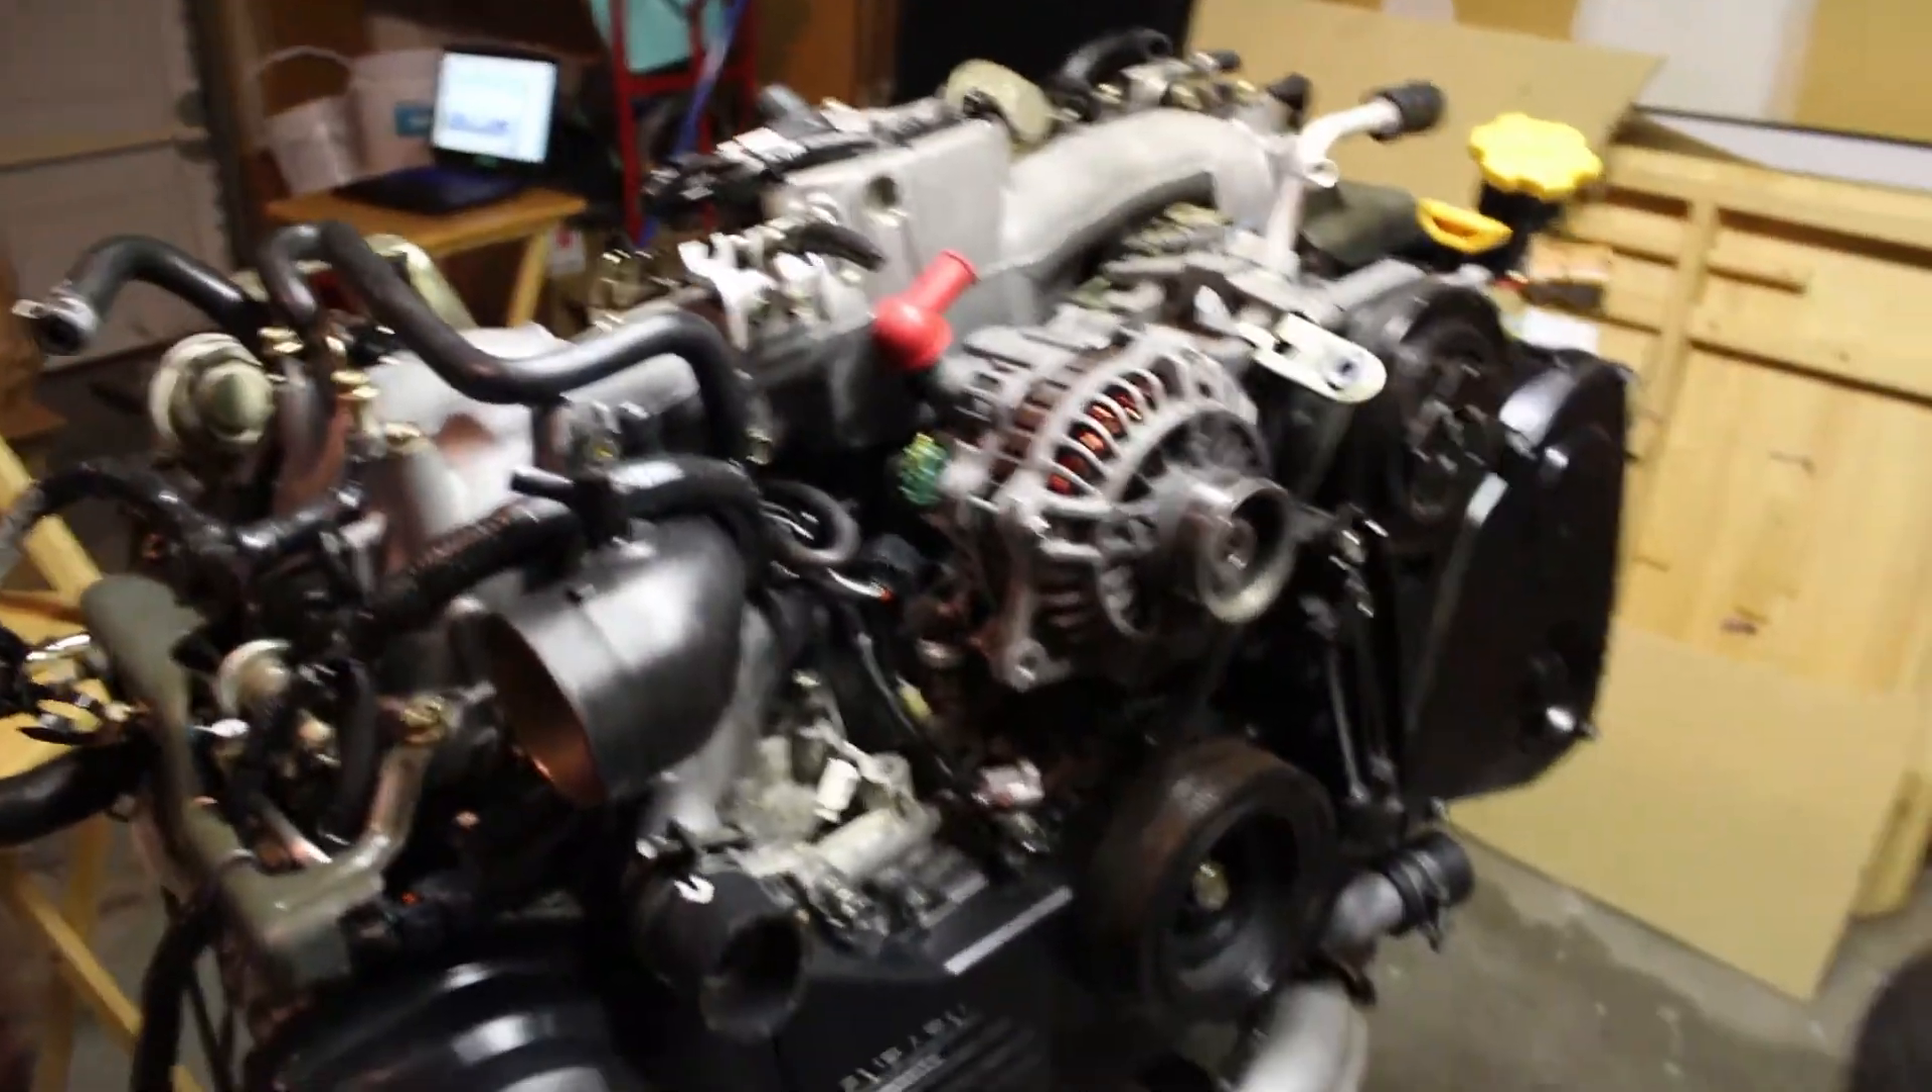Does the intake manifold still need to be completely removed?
Yes.